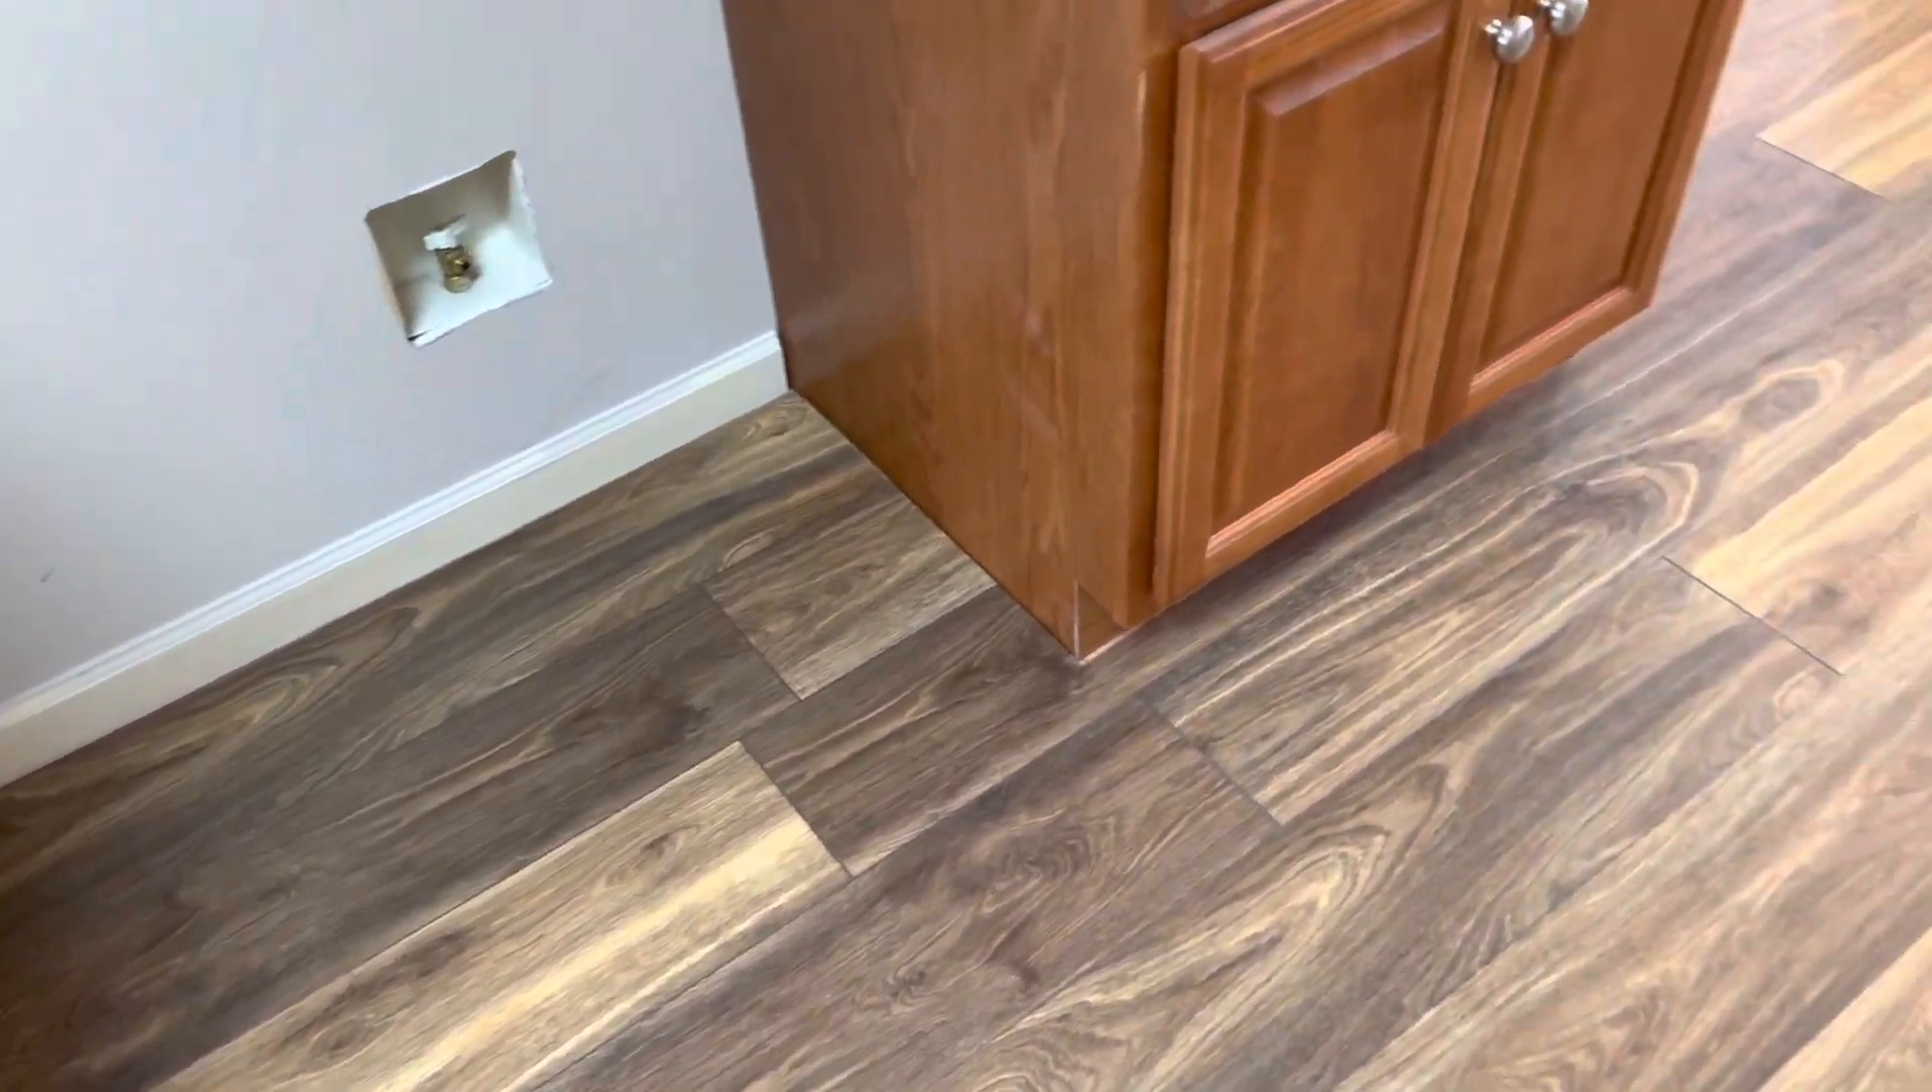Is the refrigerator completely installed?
No.